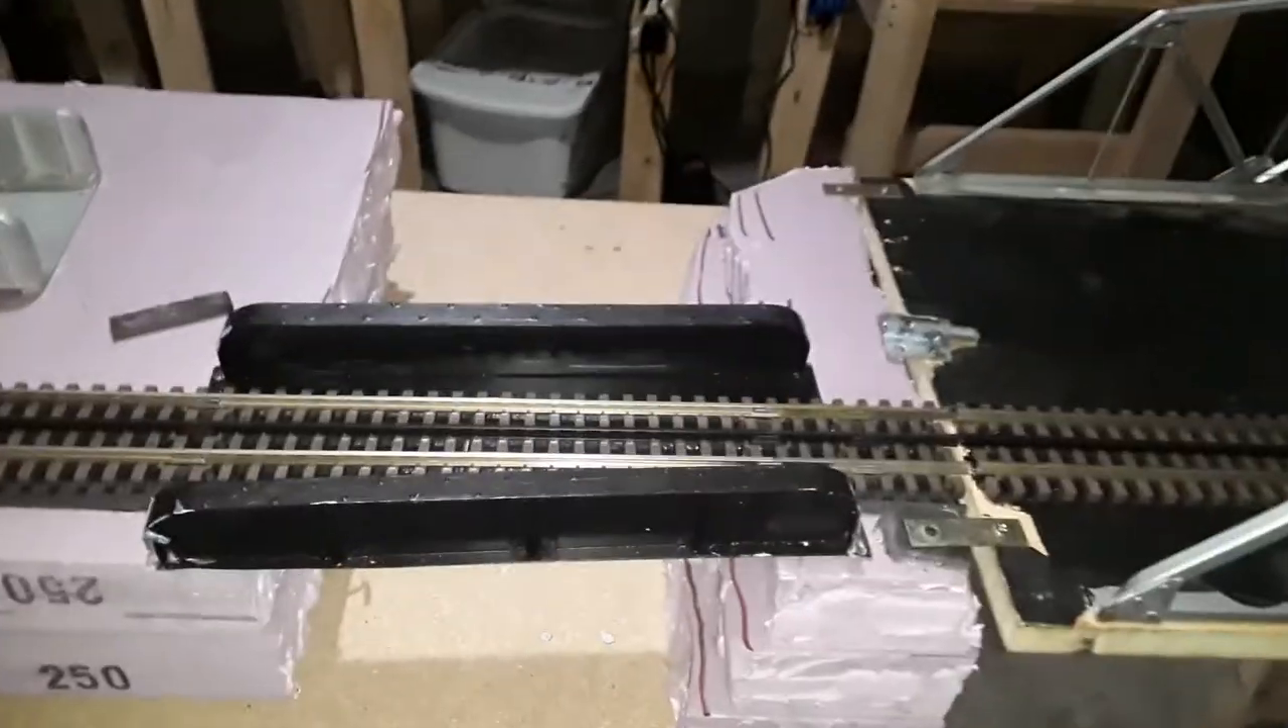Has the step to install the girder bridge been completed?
Yes.